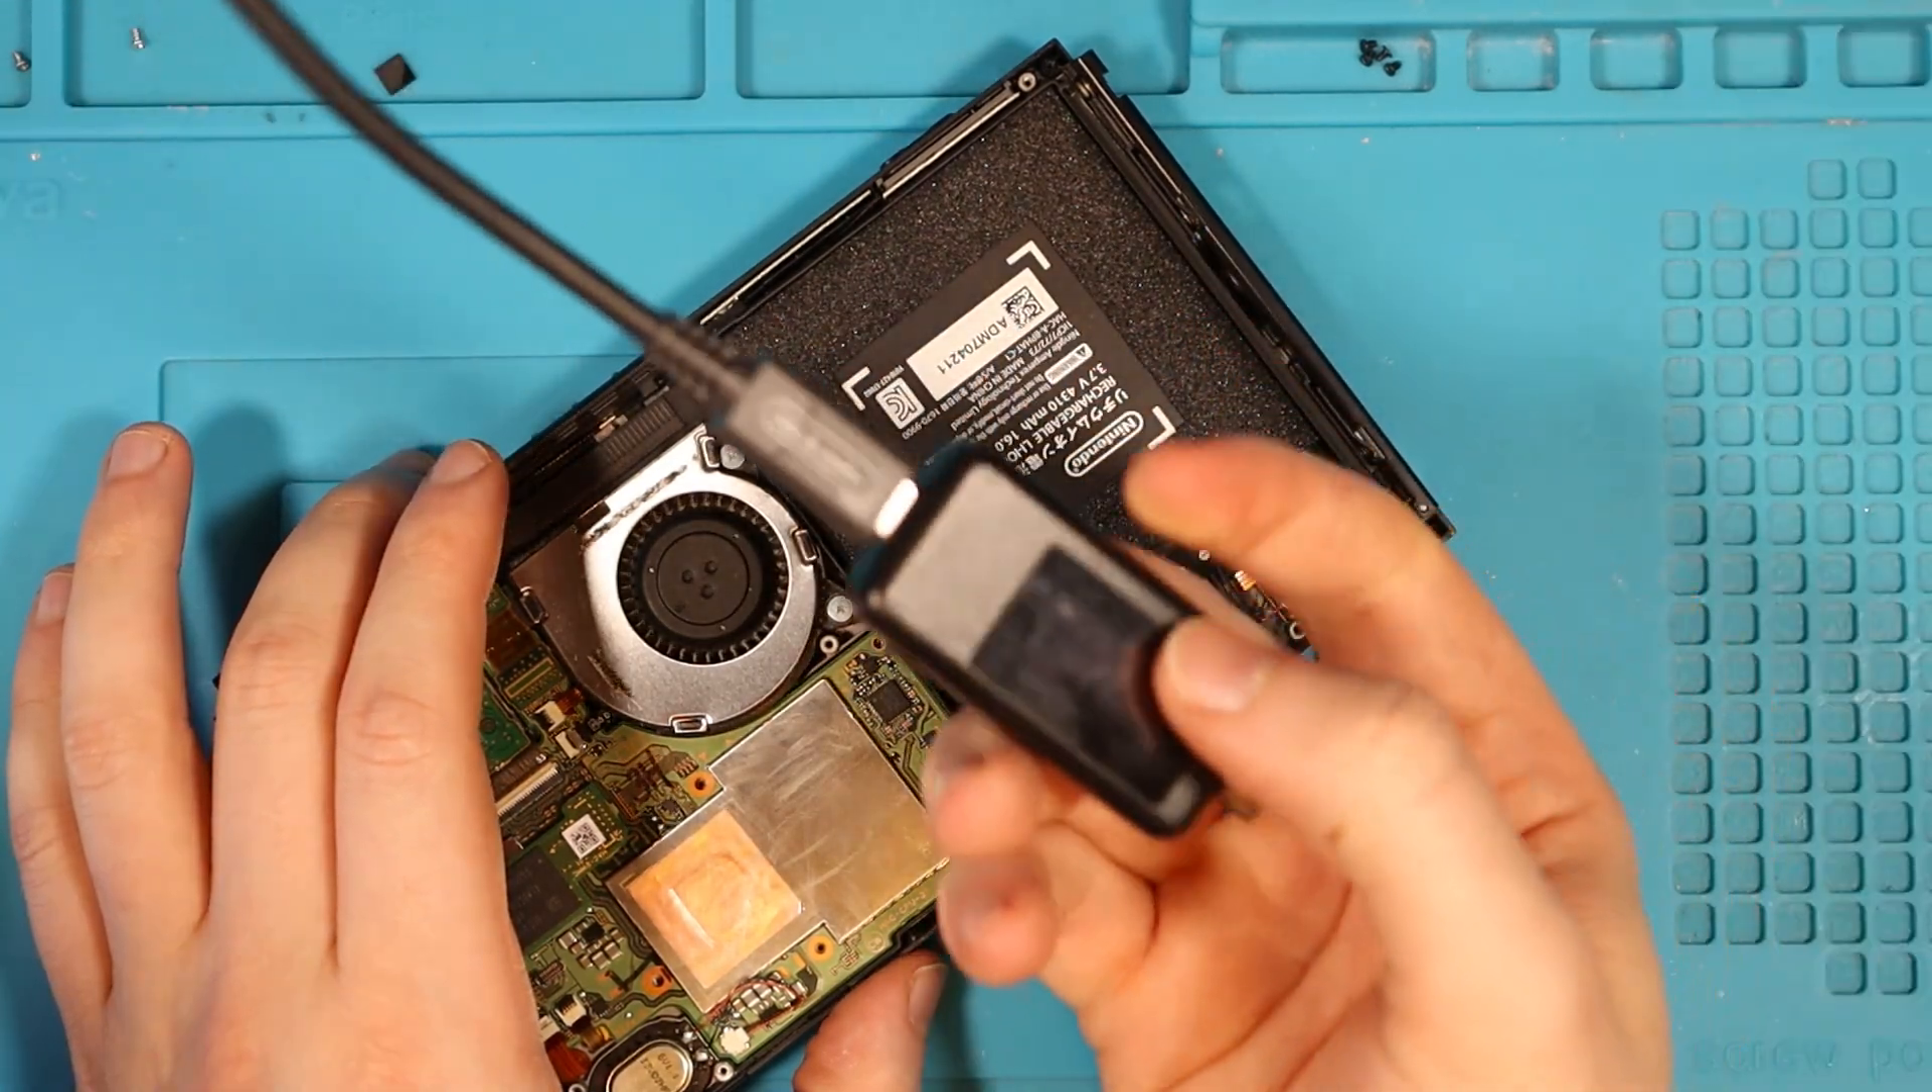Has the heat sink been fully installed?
No.